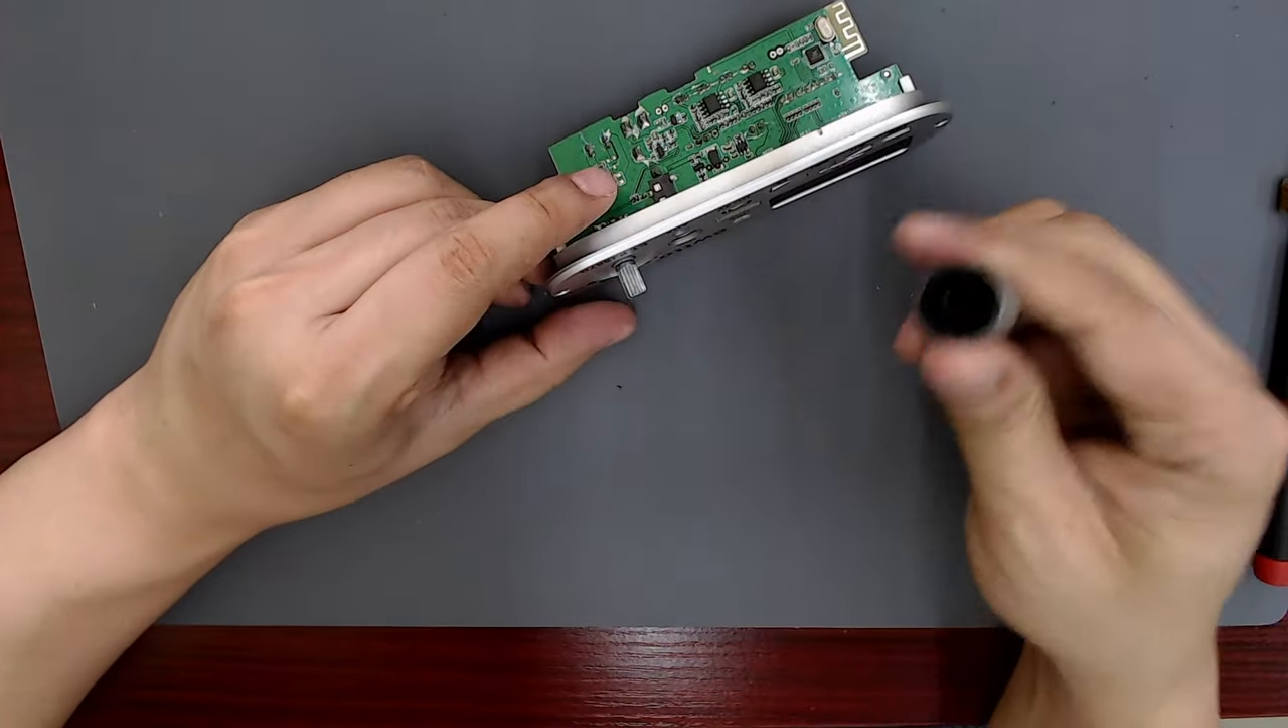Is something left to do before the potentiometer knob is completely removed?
No.